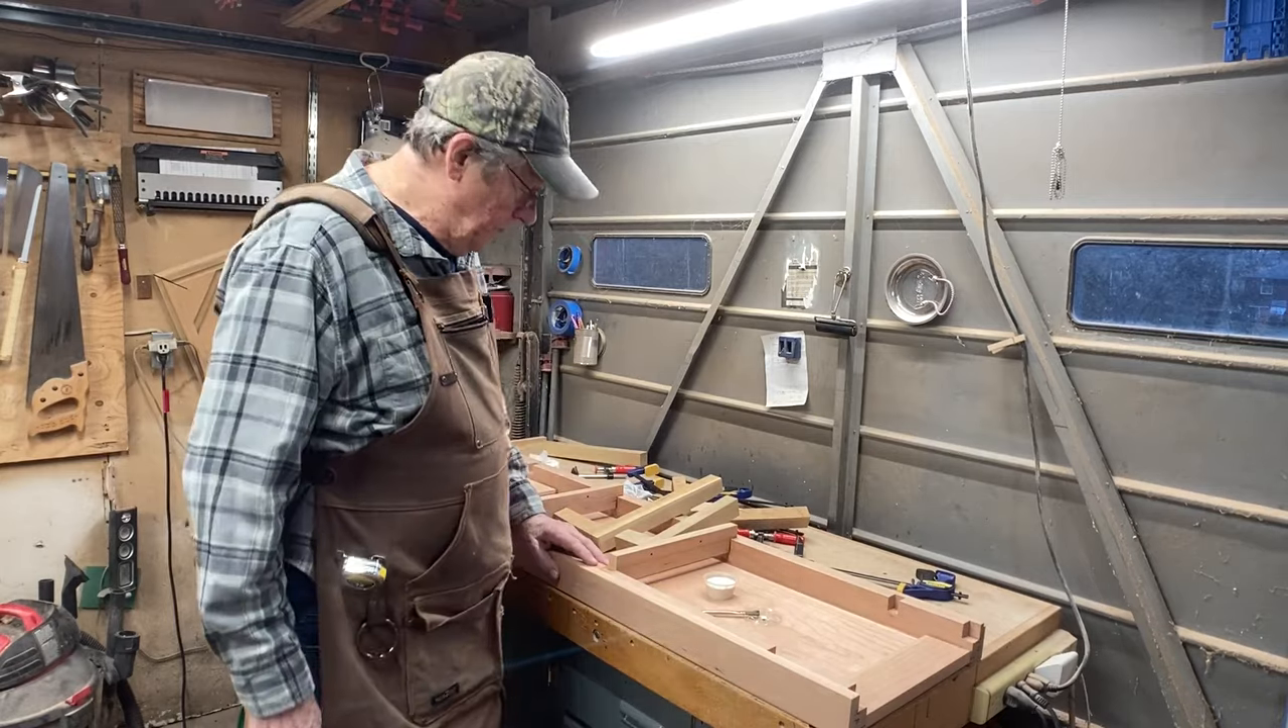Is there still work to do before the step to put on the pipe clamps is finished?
Yes.